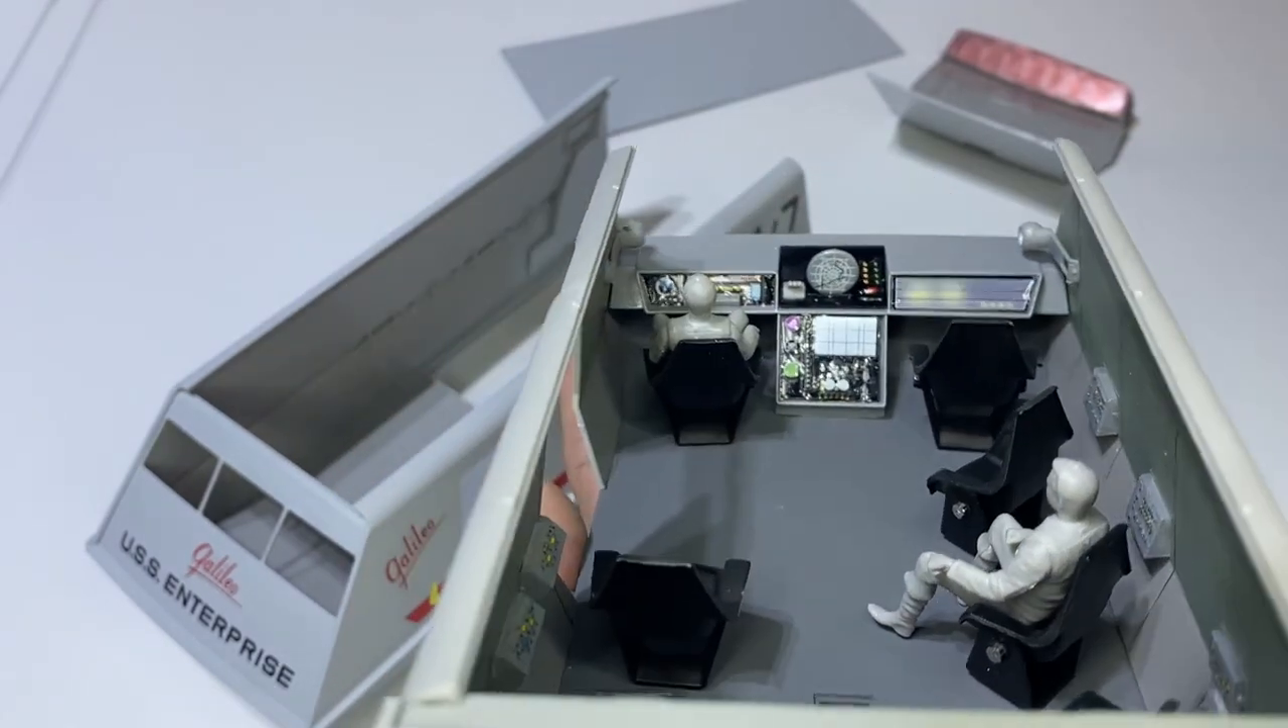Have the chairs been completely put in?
Yes.